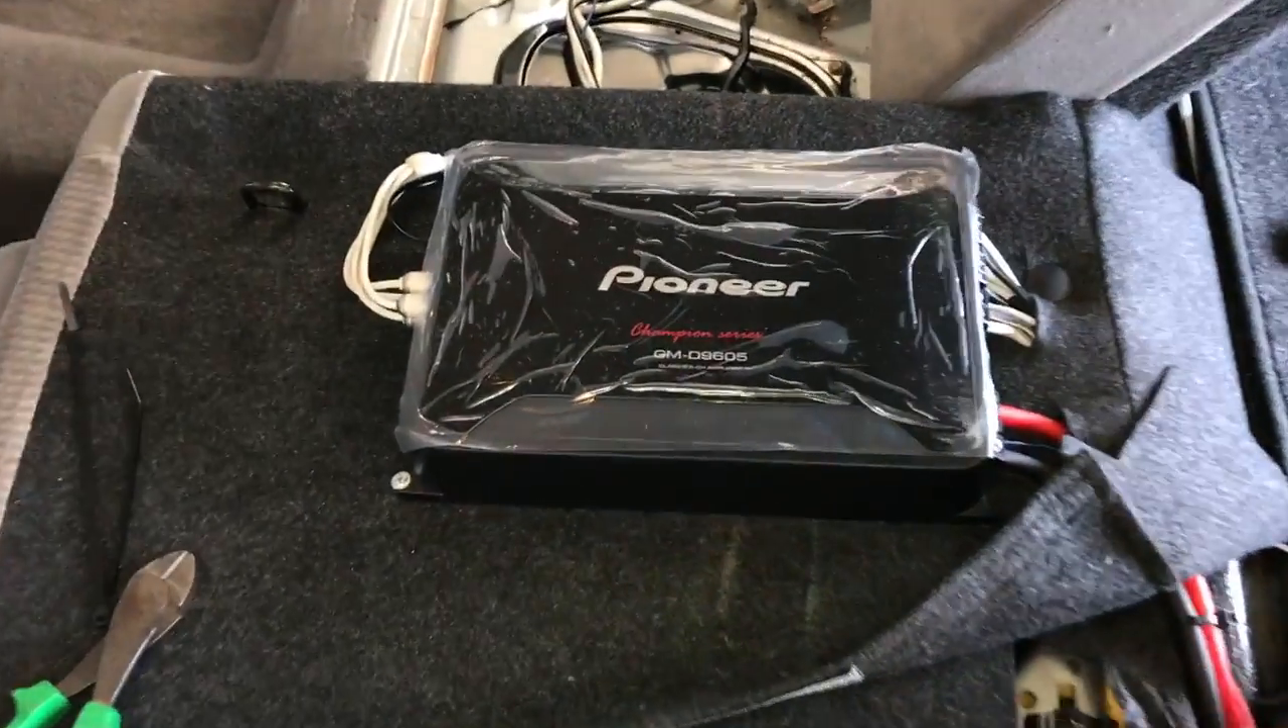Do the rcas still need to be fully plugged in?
No.